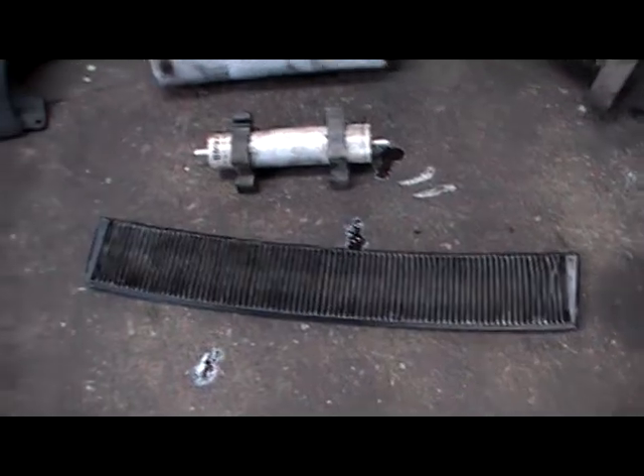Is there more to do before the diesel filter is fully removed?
No.